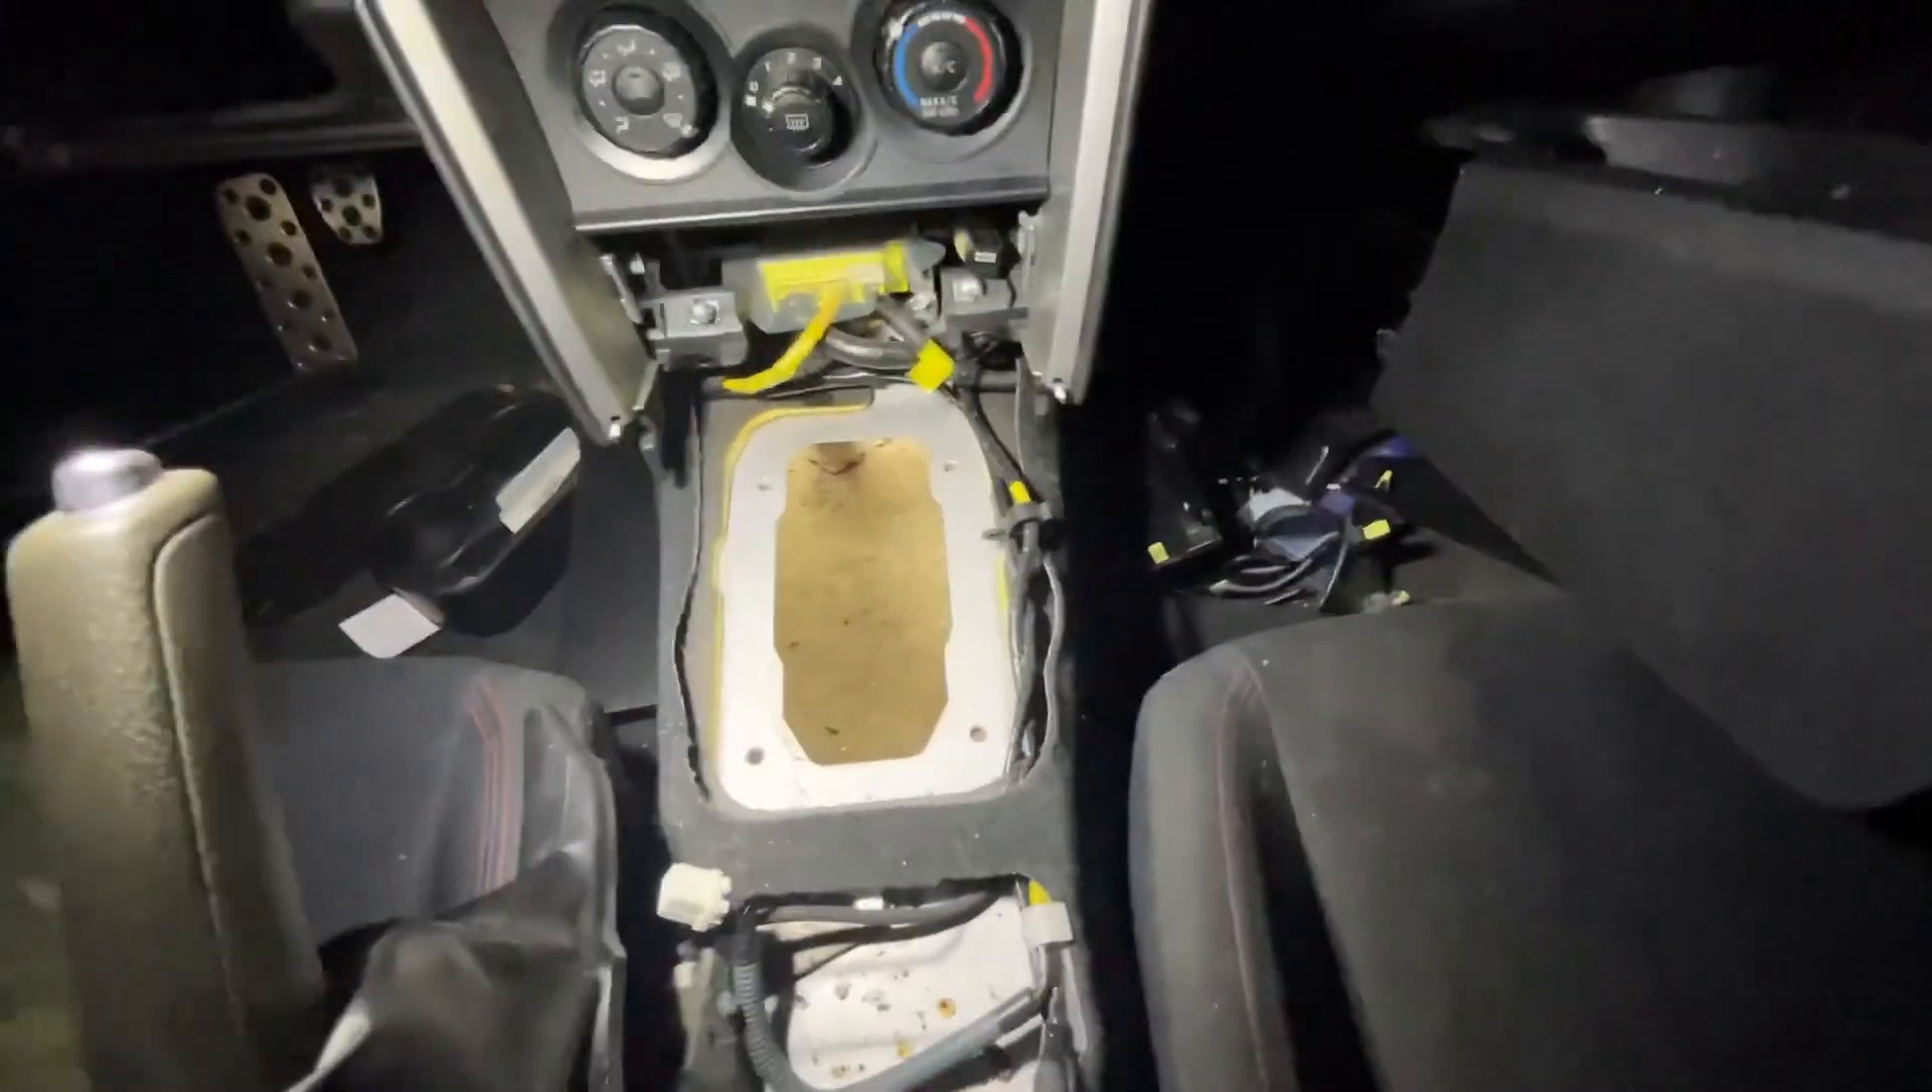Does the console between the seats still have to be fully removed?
No.